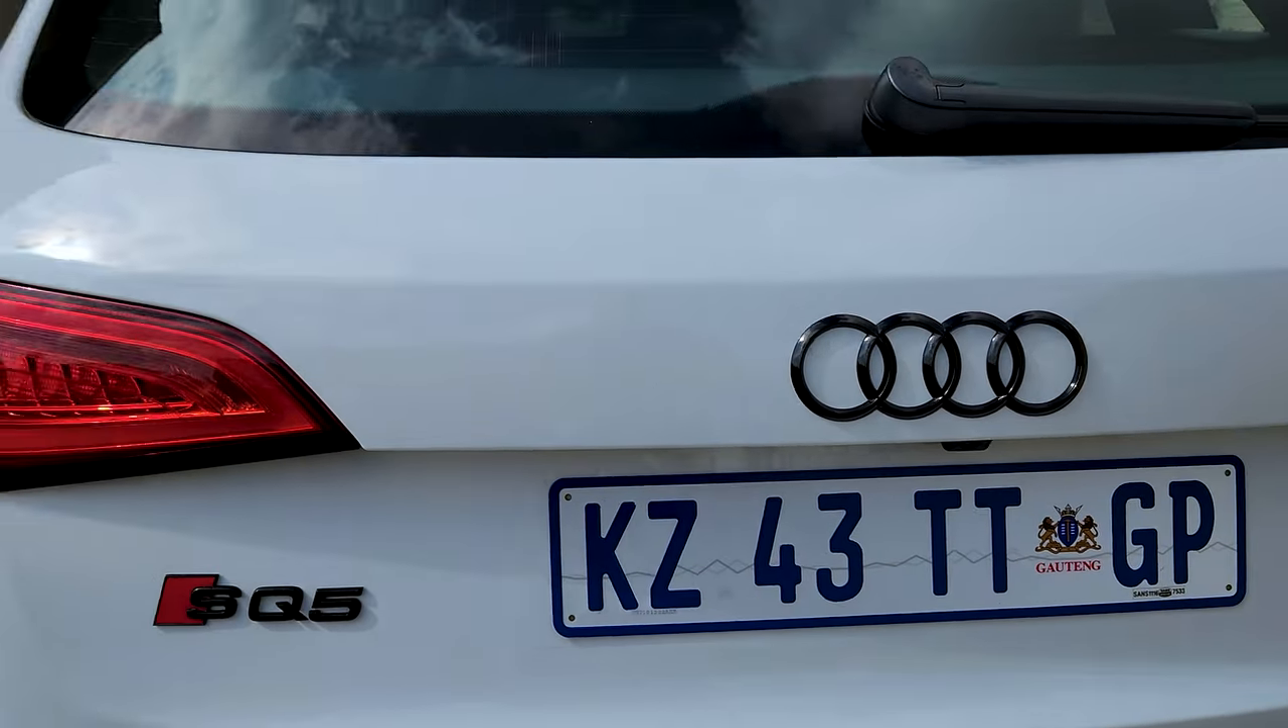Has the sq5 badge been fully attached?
Yes.